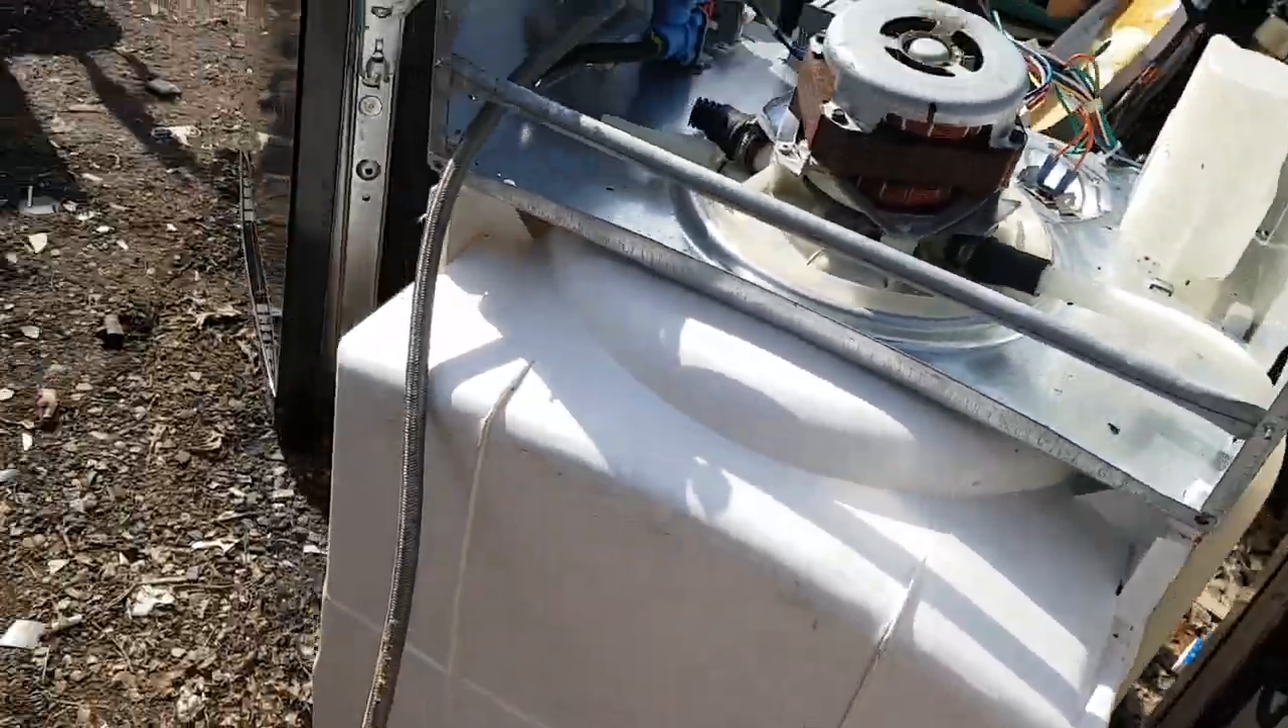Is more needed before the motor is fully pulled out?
Yes.